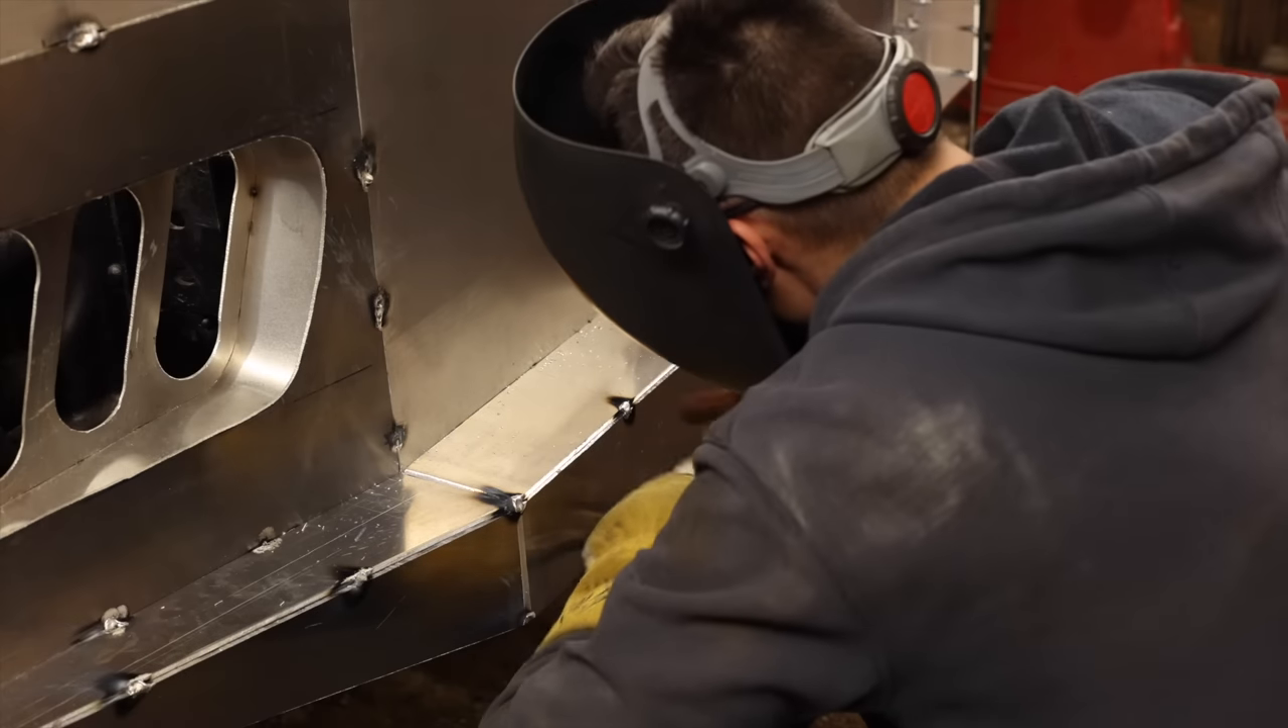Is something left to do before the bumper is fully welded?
Yes.